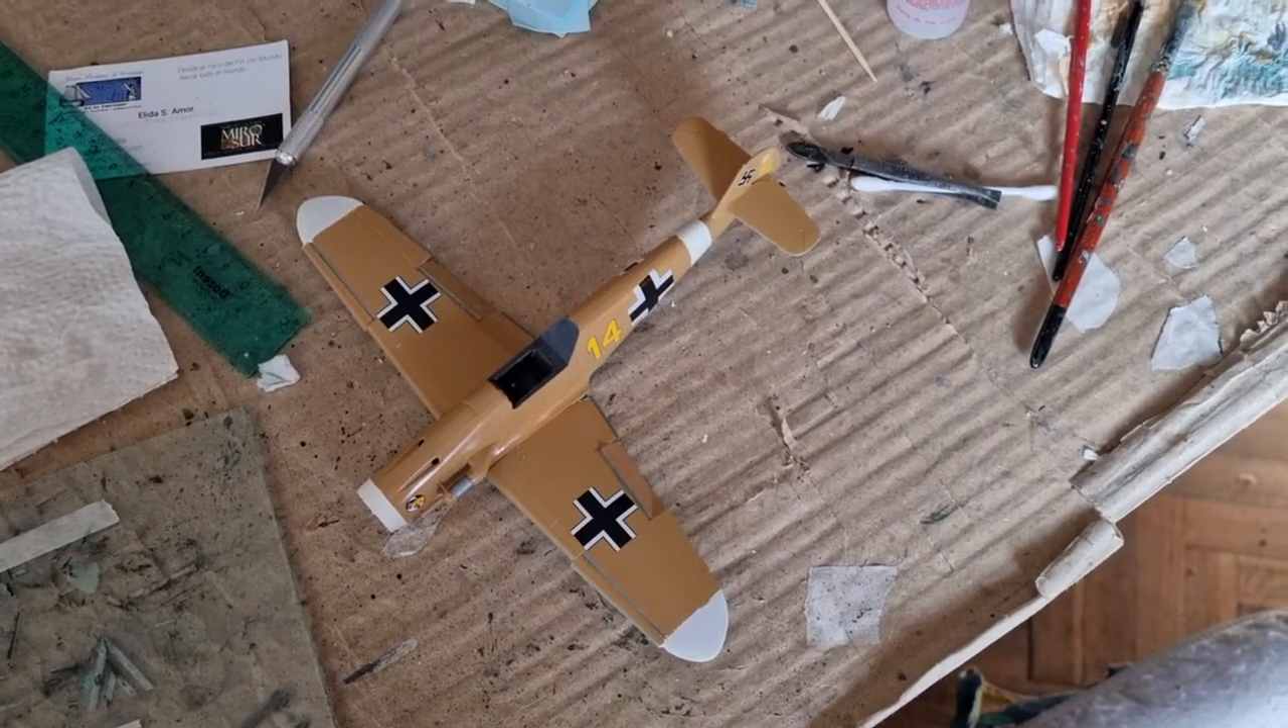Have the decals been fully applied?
Yes.